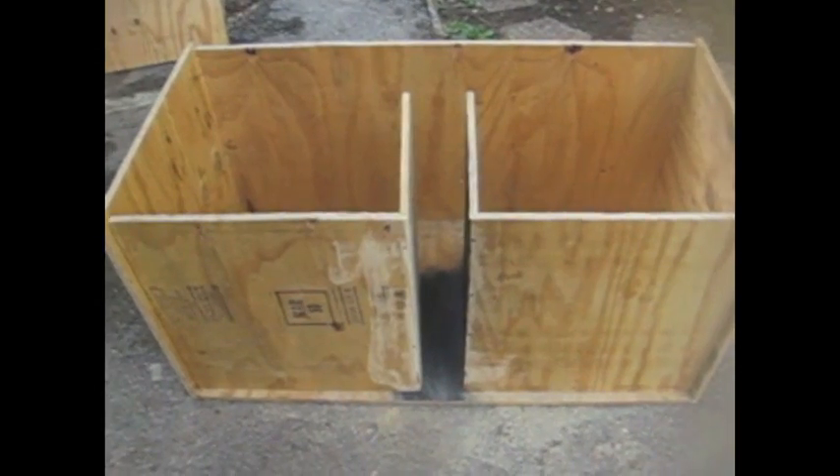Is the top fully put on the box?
No.